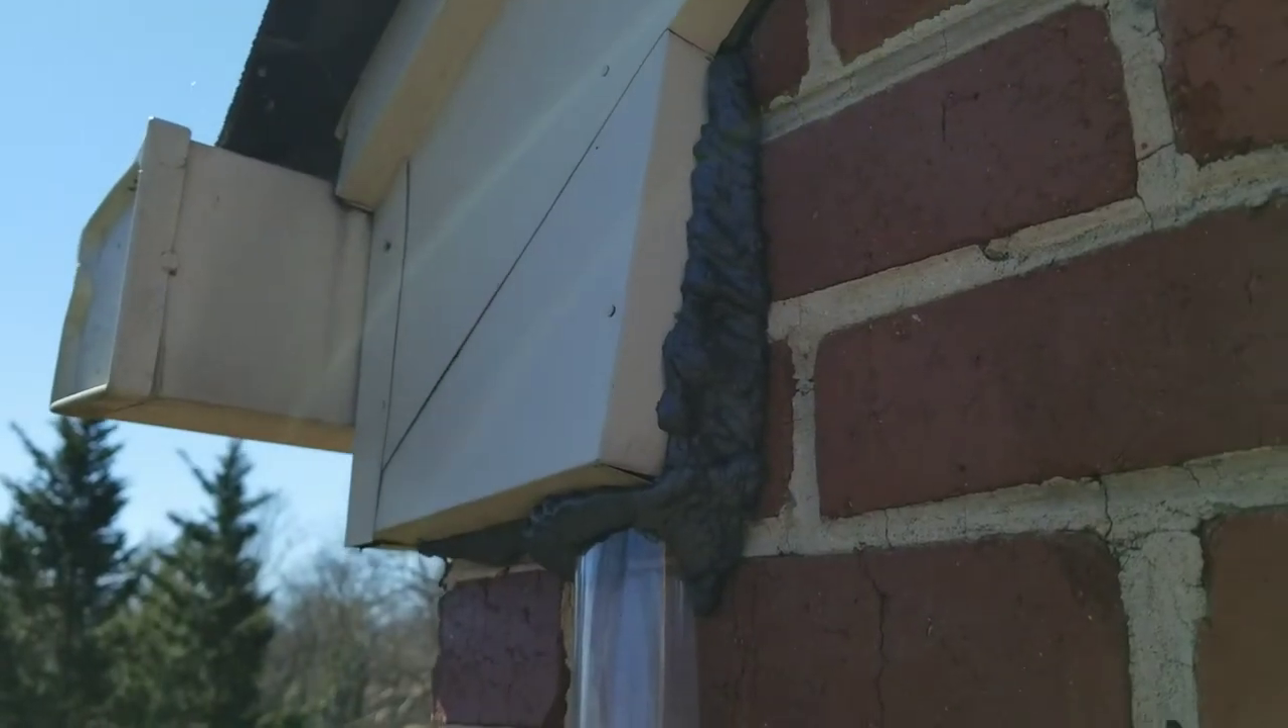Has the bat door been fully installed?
Yes.